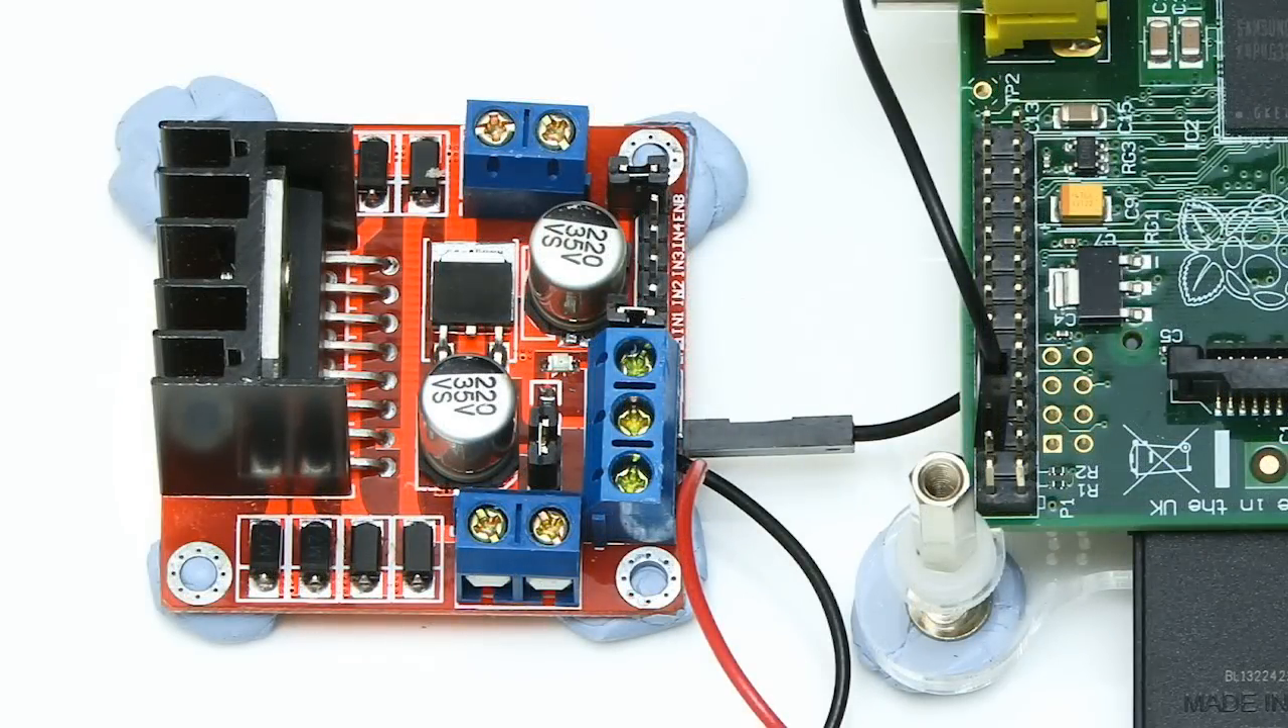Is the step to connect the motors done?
No.